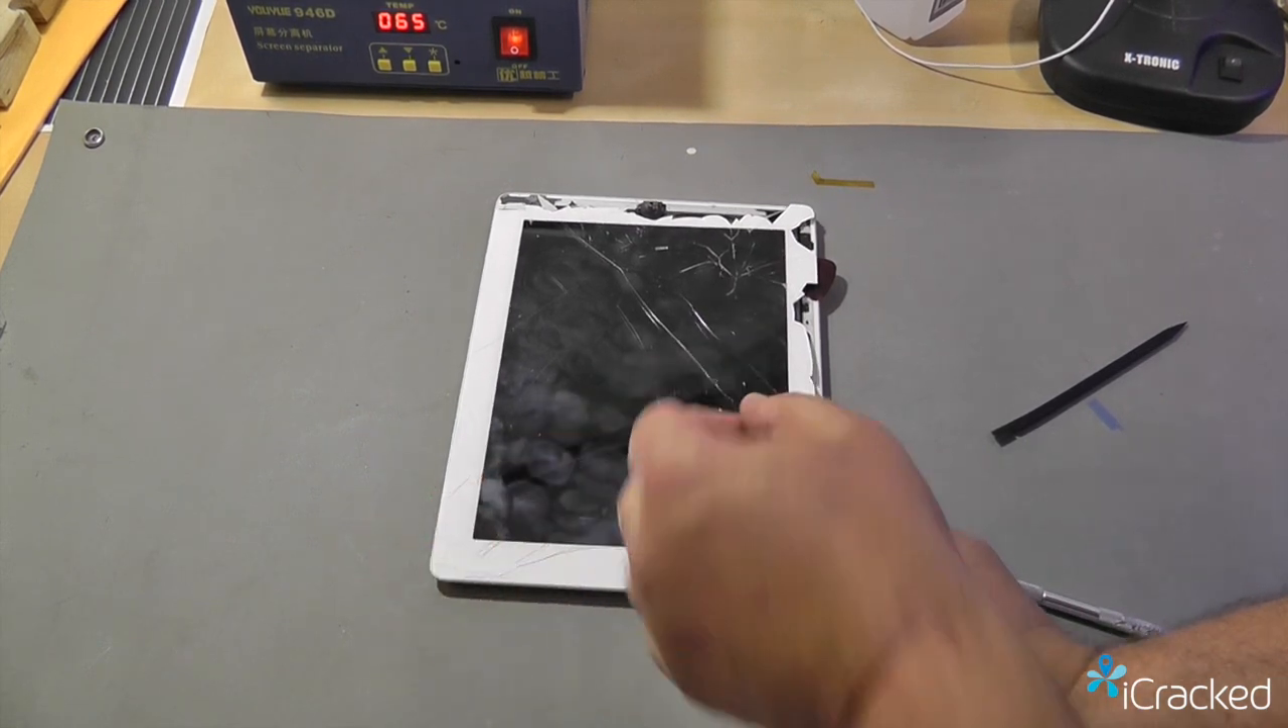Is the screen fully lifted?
No.